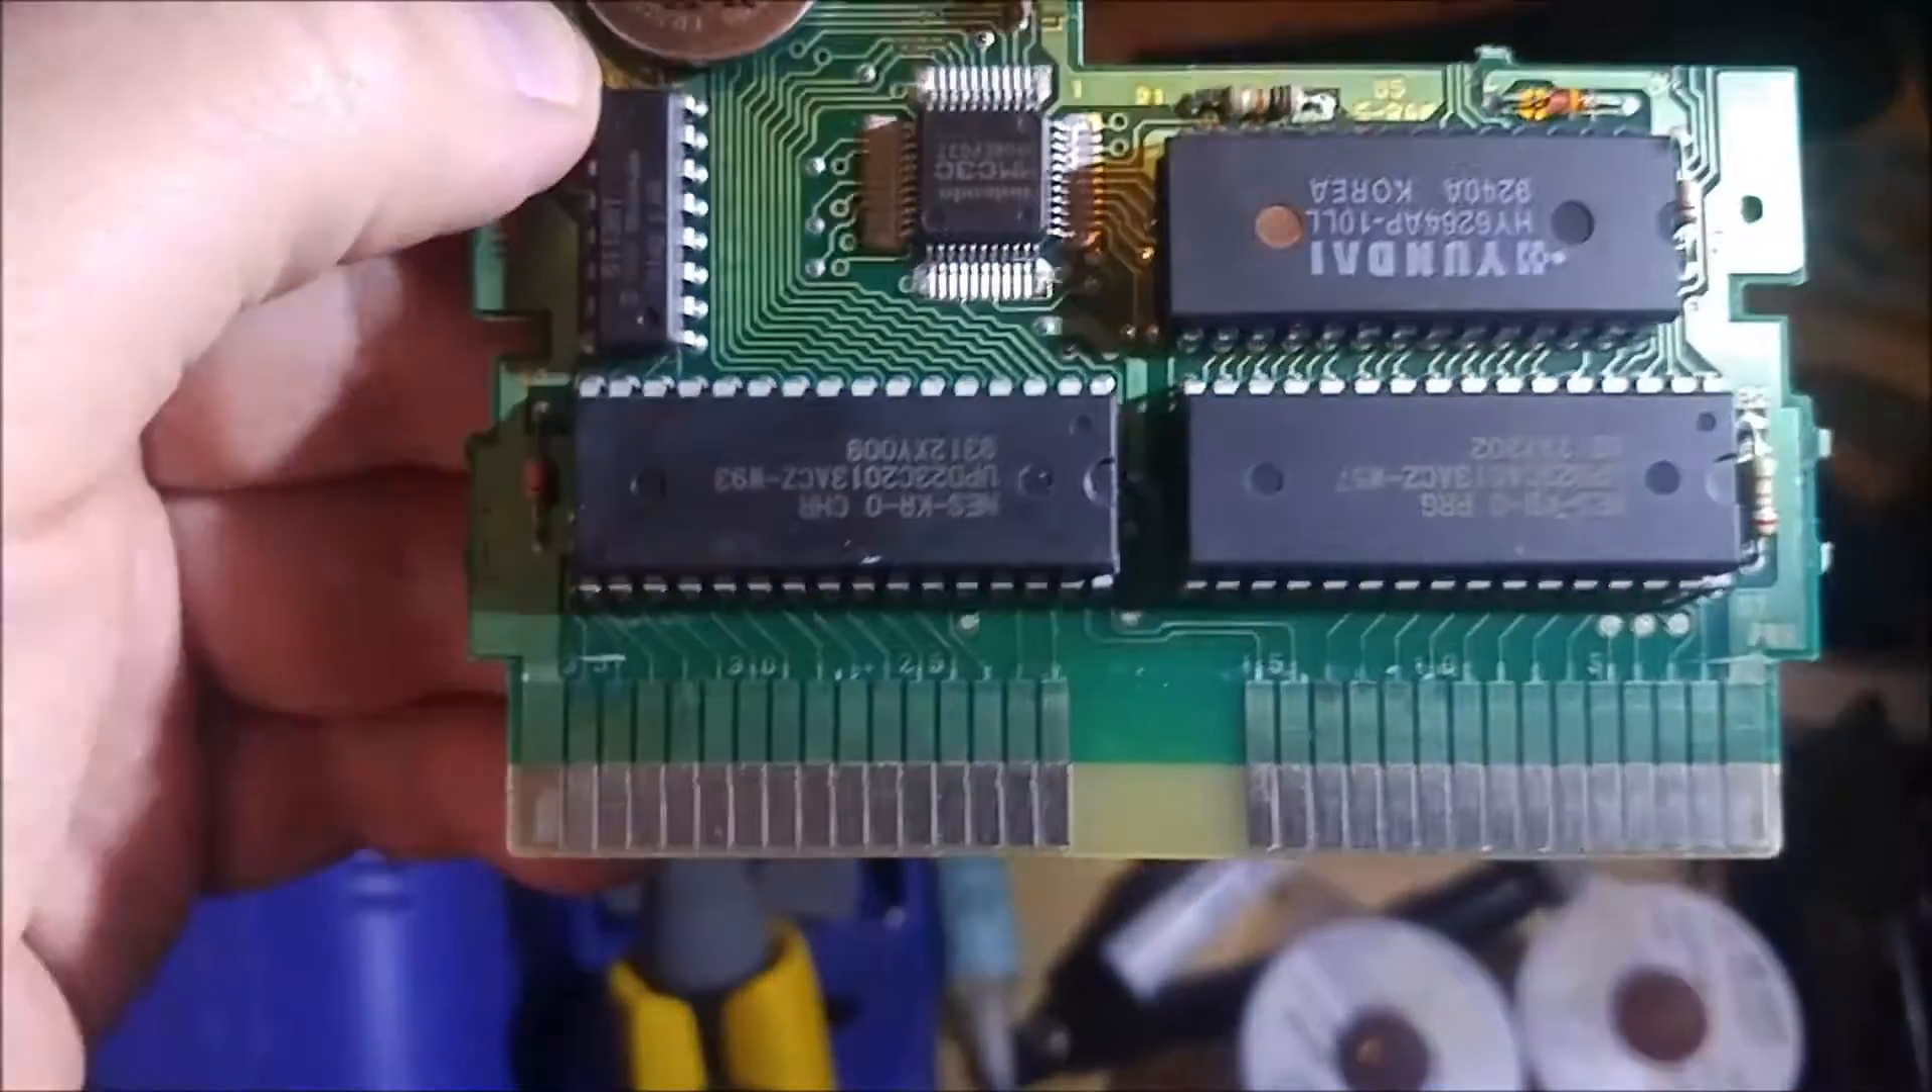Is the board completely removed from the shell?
Yes.